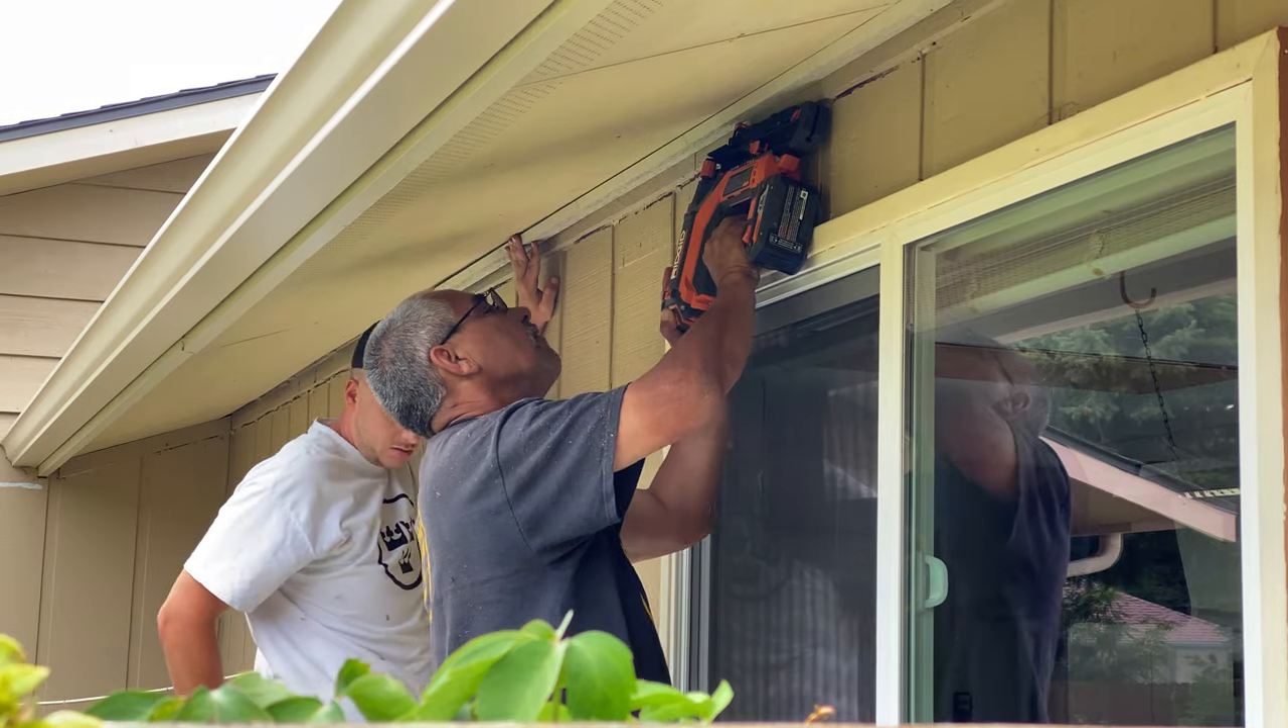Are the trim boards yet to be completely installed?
Yes.